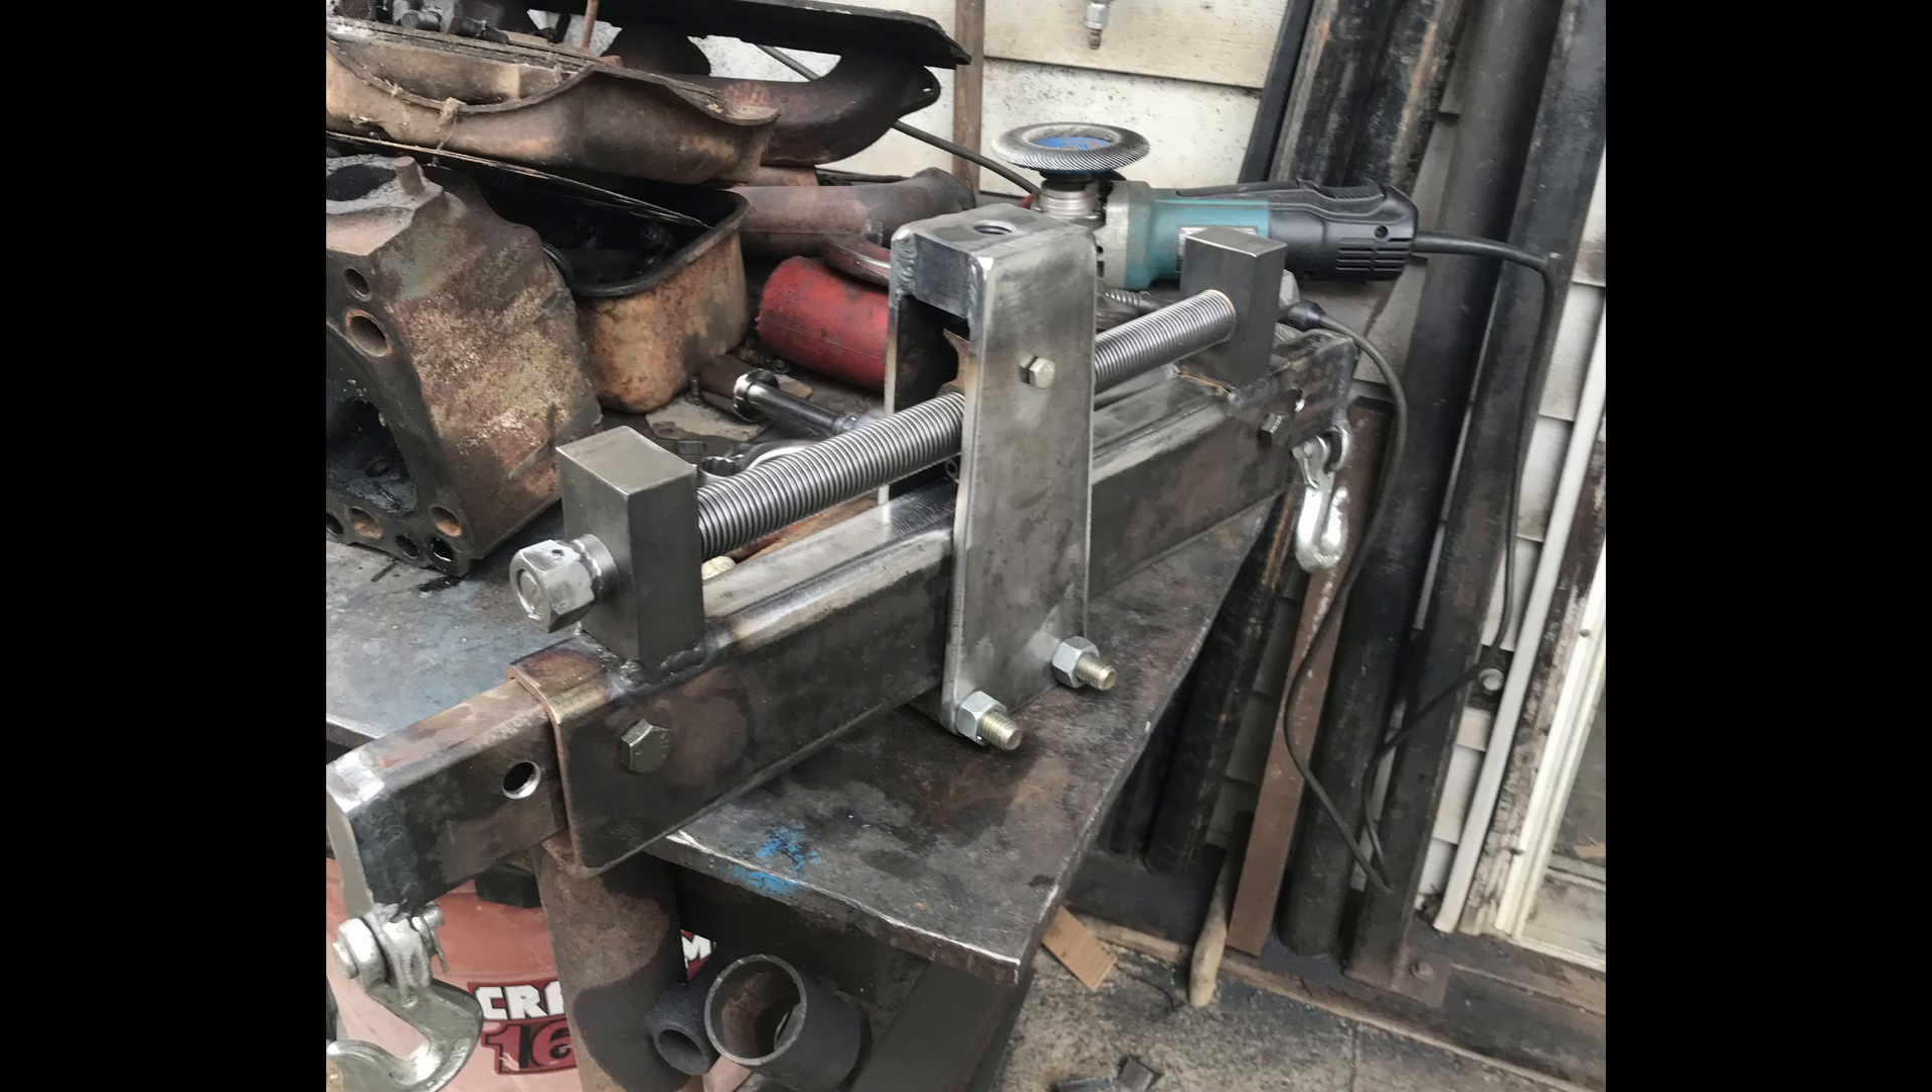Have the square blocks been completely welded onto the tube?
Yes.